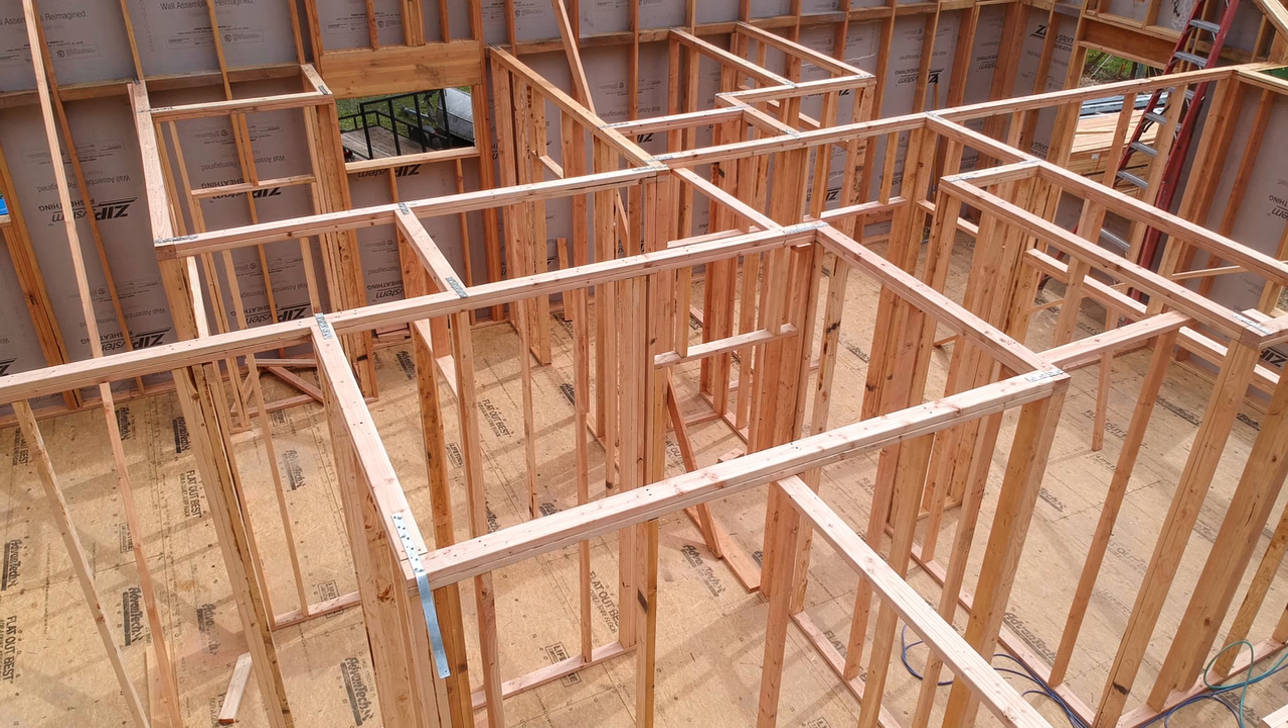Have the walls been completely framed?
Yes.